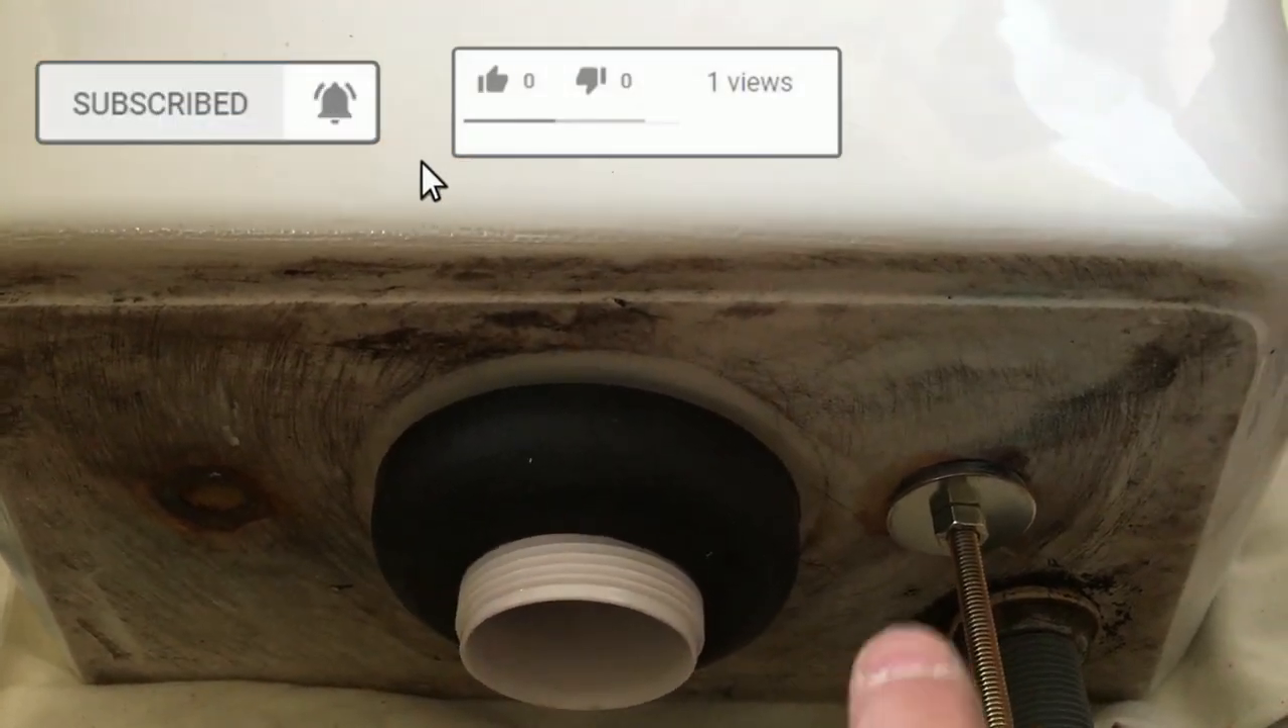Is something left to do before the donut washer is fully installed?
No.